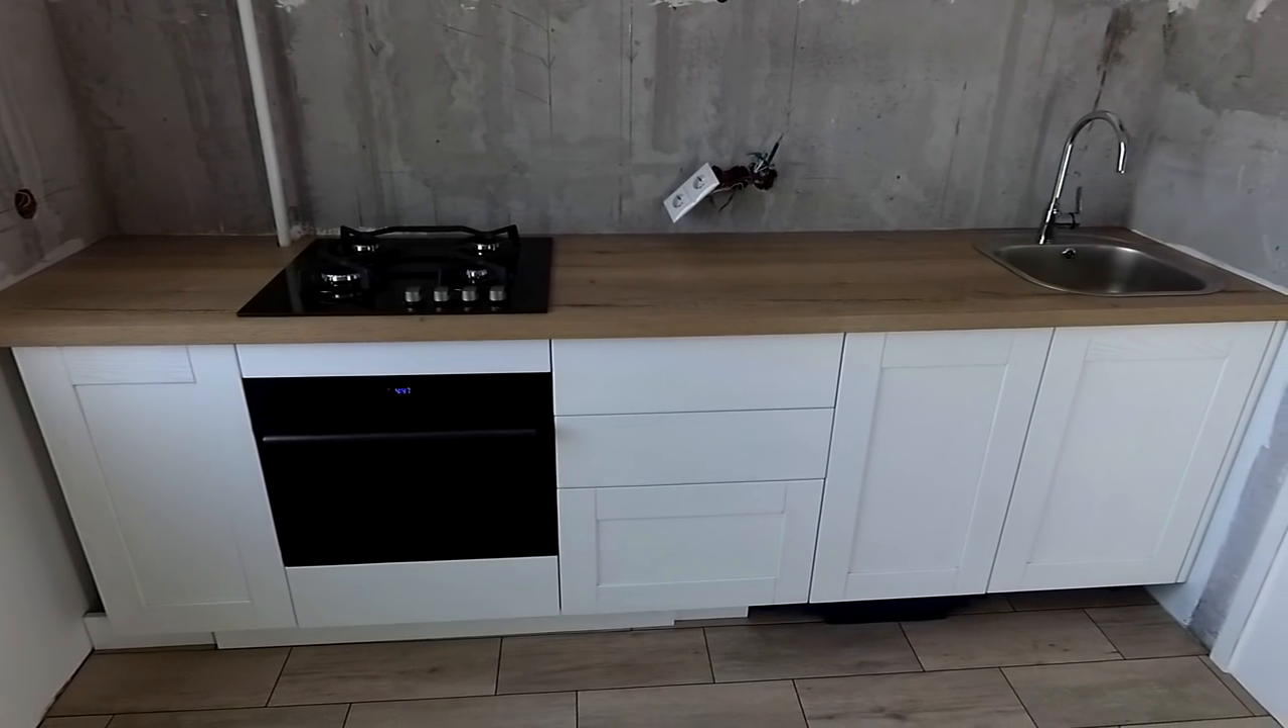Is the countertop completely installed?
Yes.